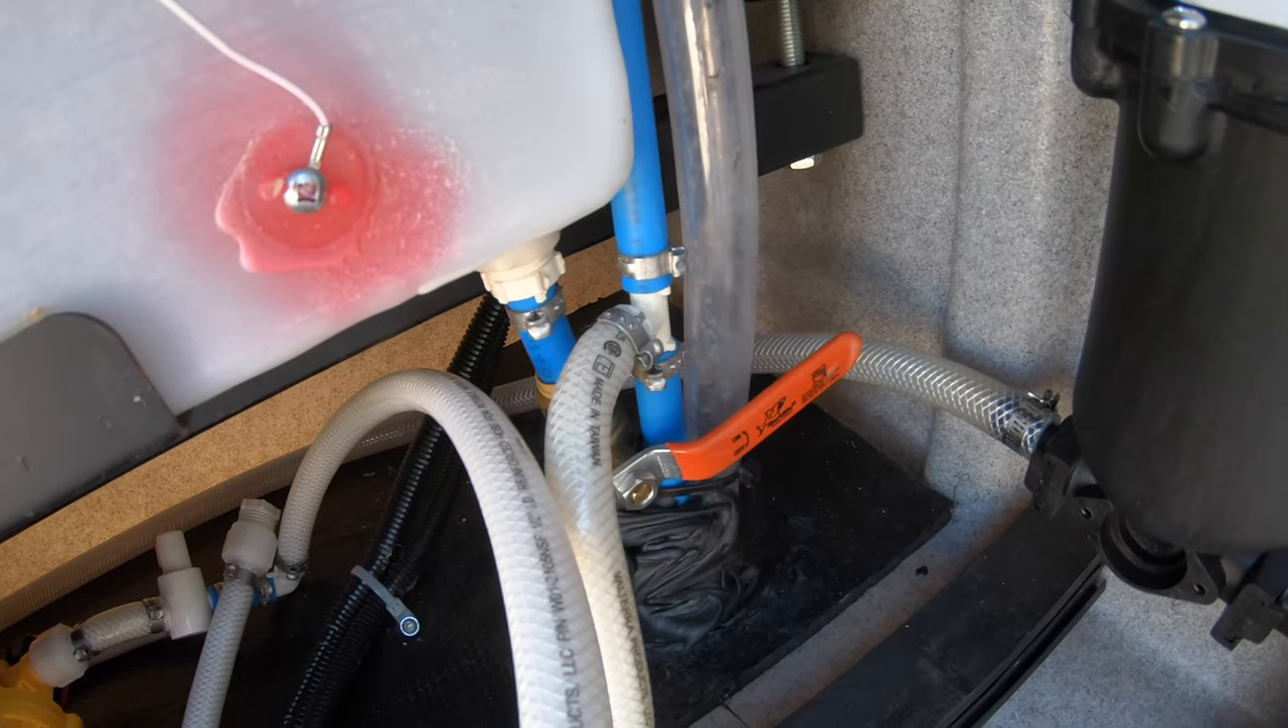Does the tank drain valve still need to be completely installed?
No.